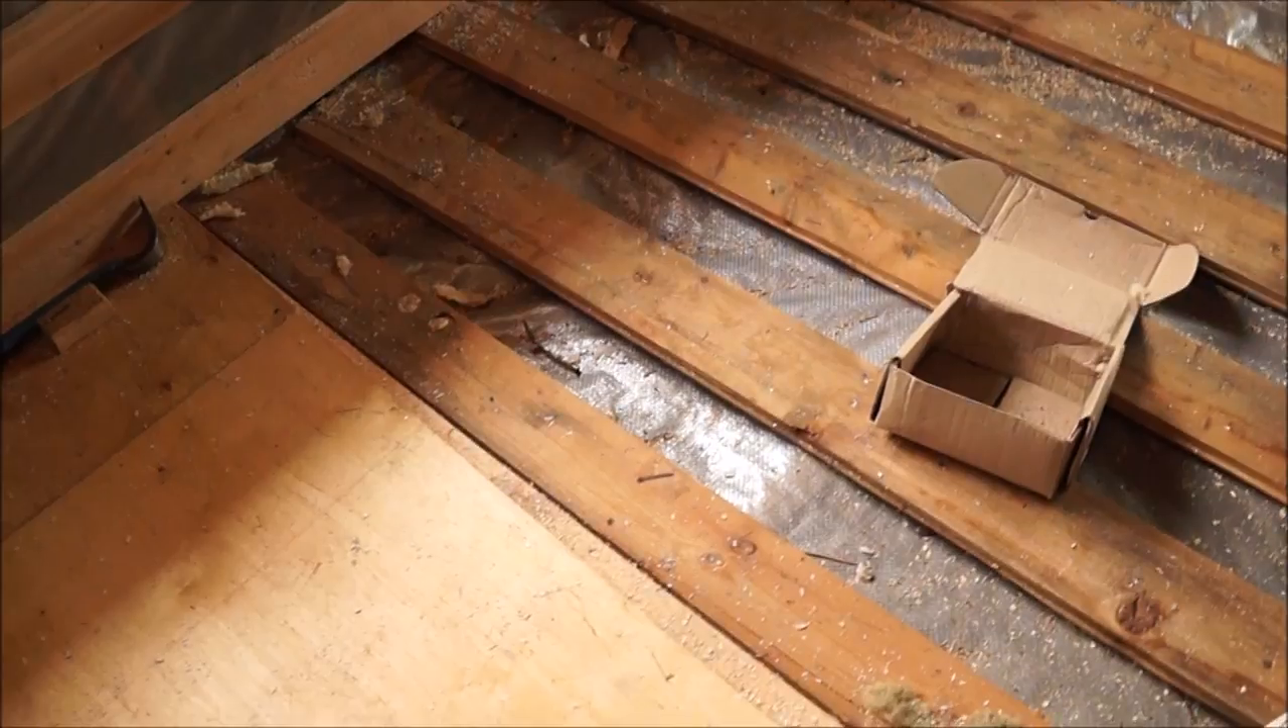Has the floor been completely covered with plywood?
No.